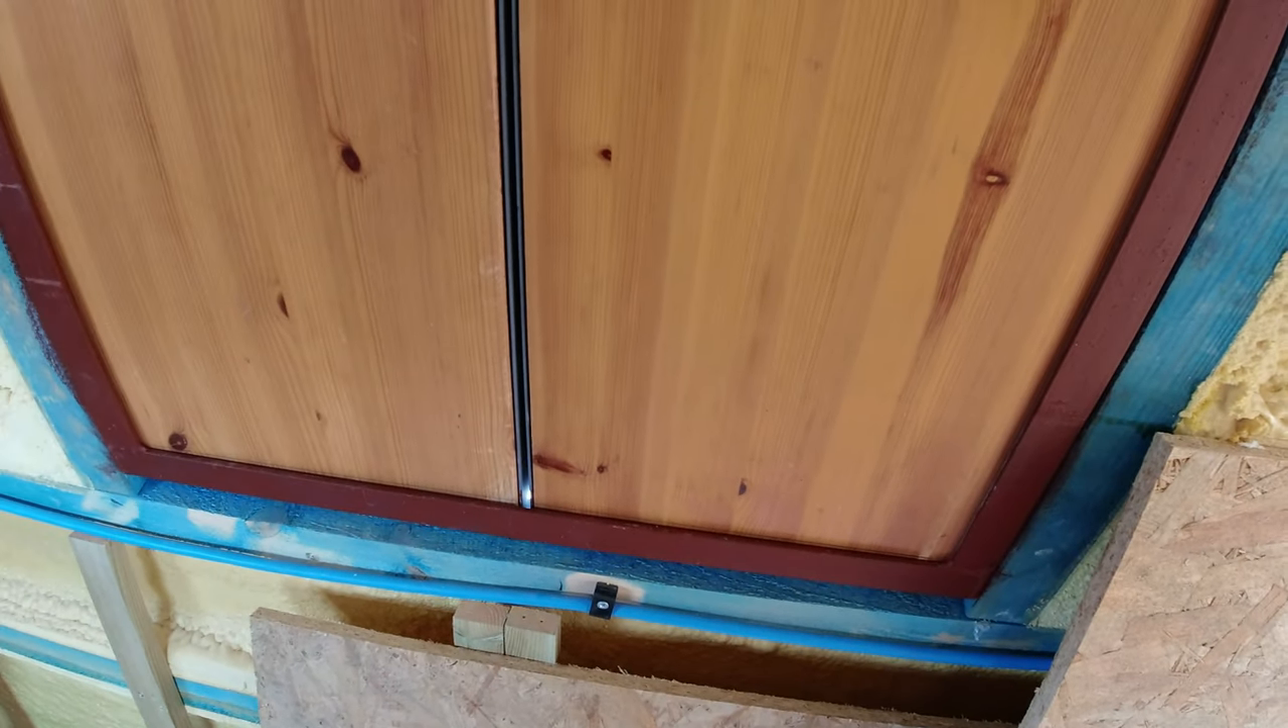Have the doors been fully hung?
Yes.